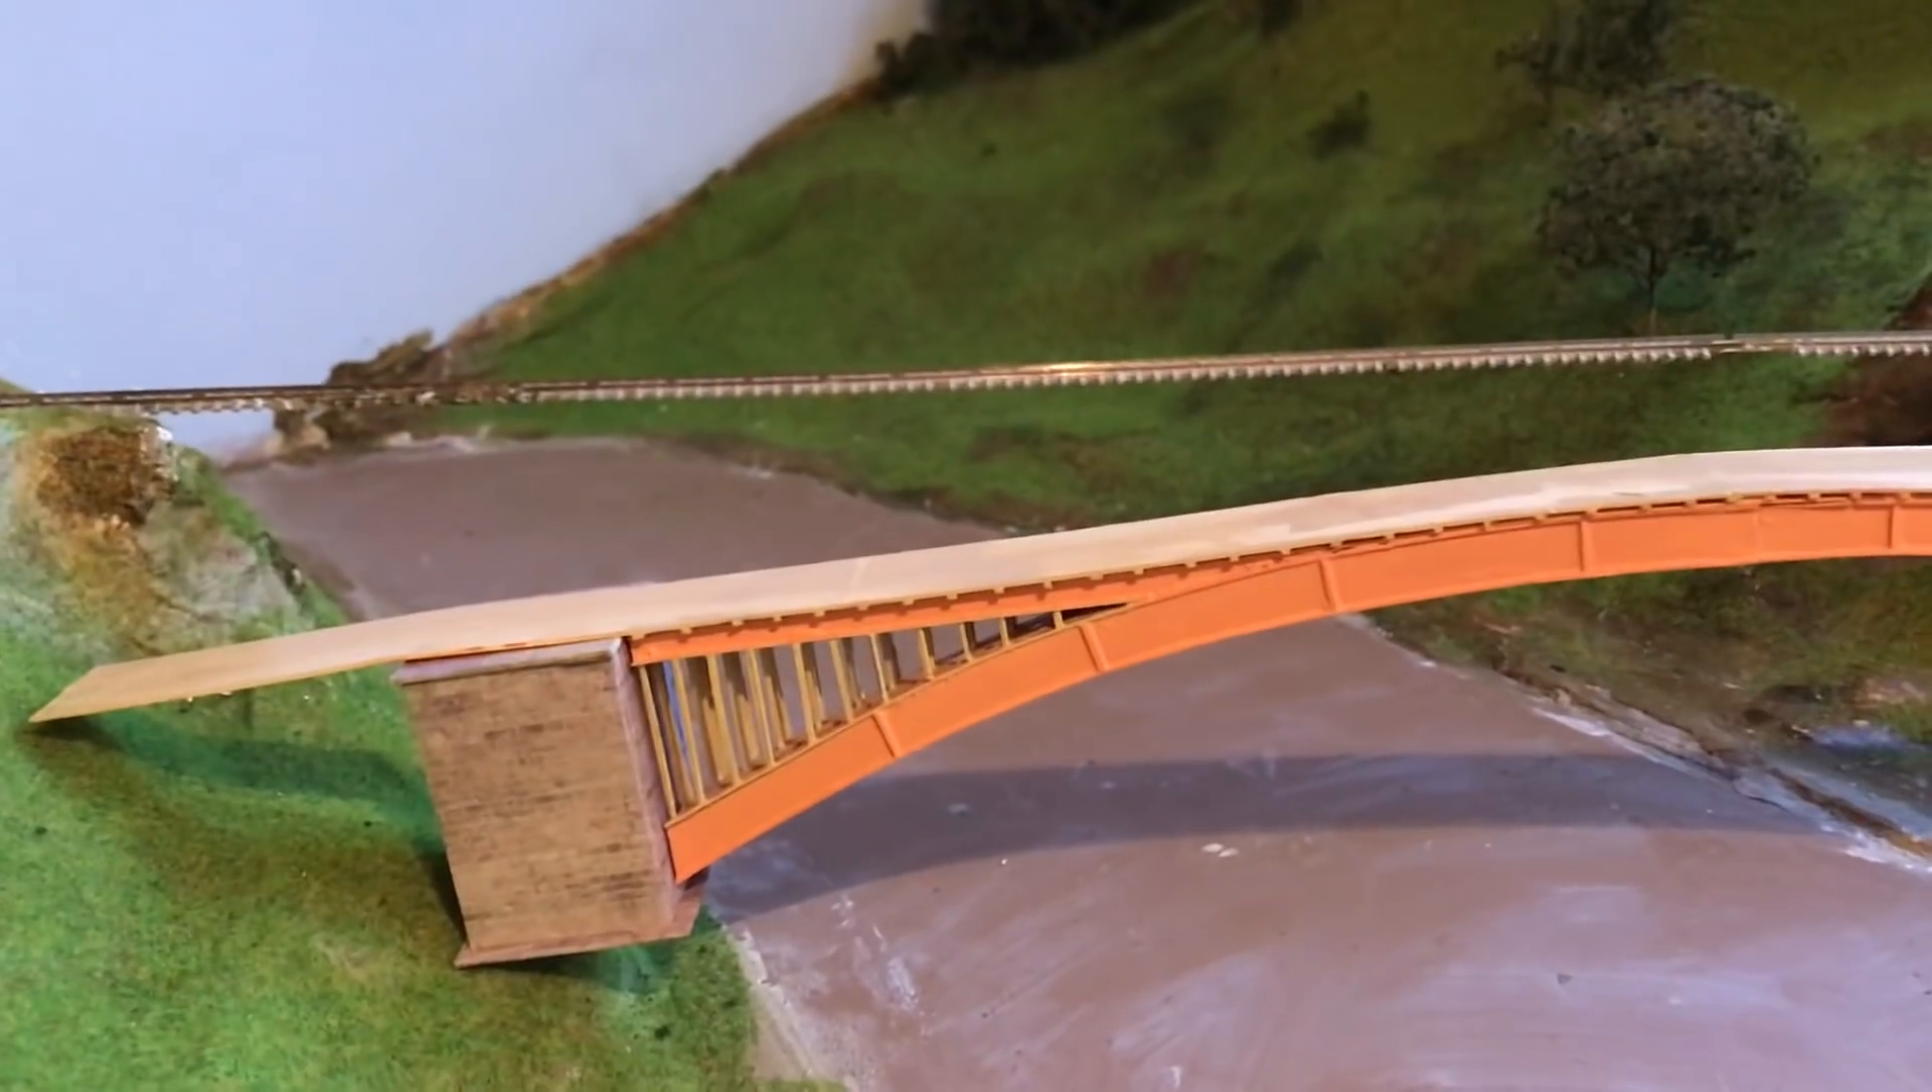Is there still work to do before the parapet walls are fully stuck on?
Yes.